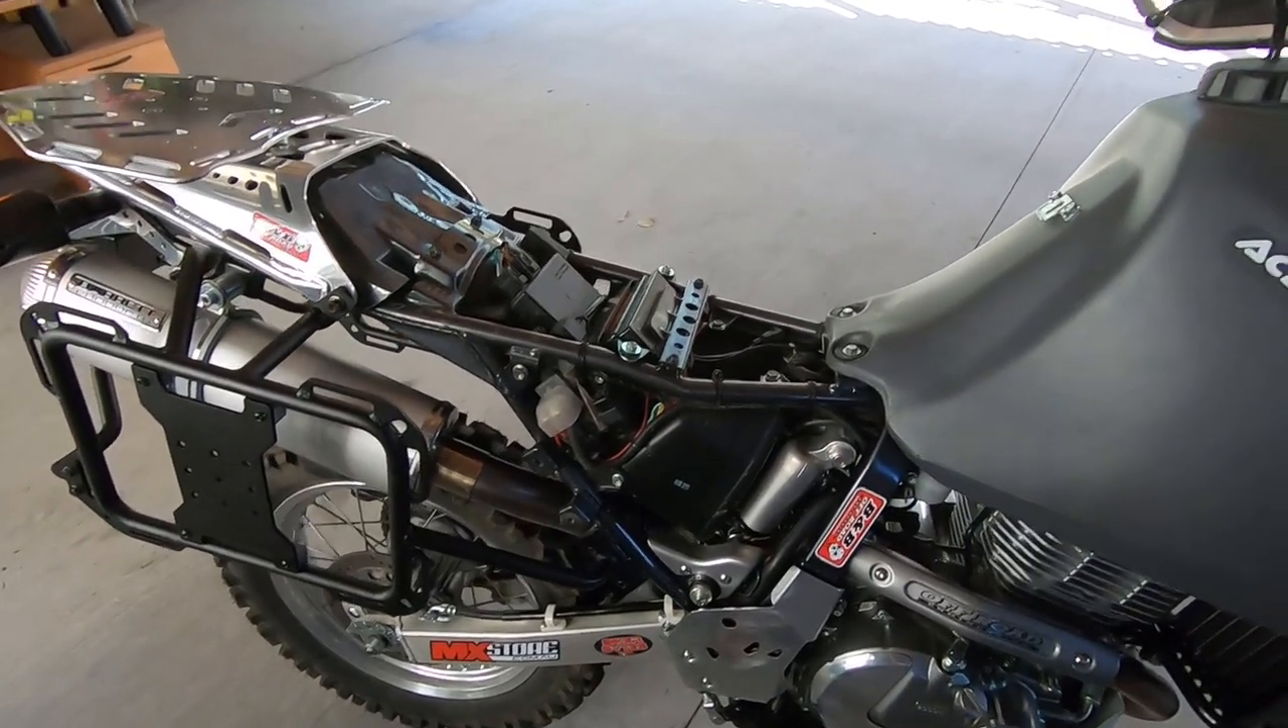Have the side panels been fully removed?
Yes.